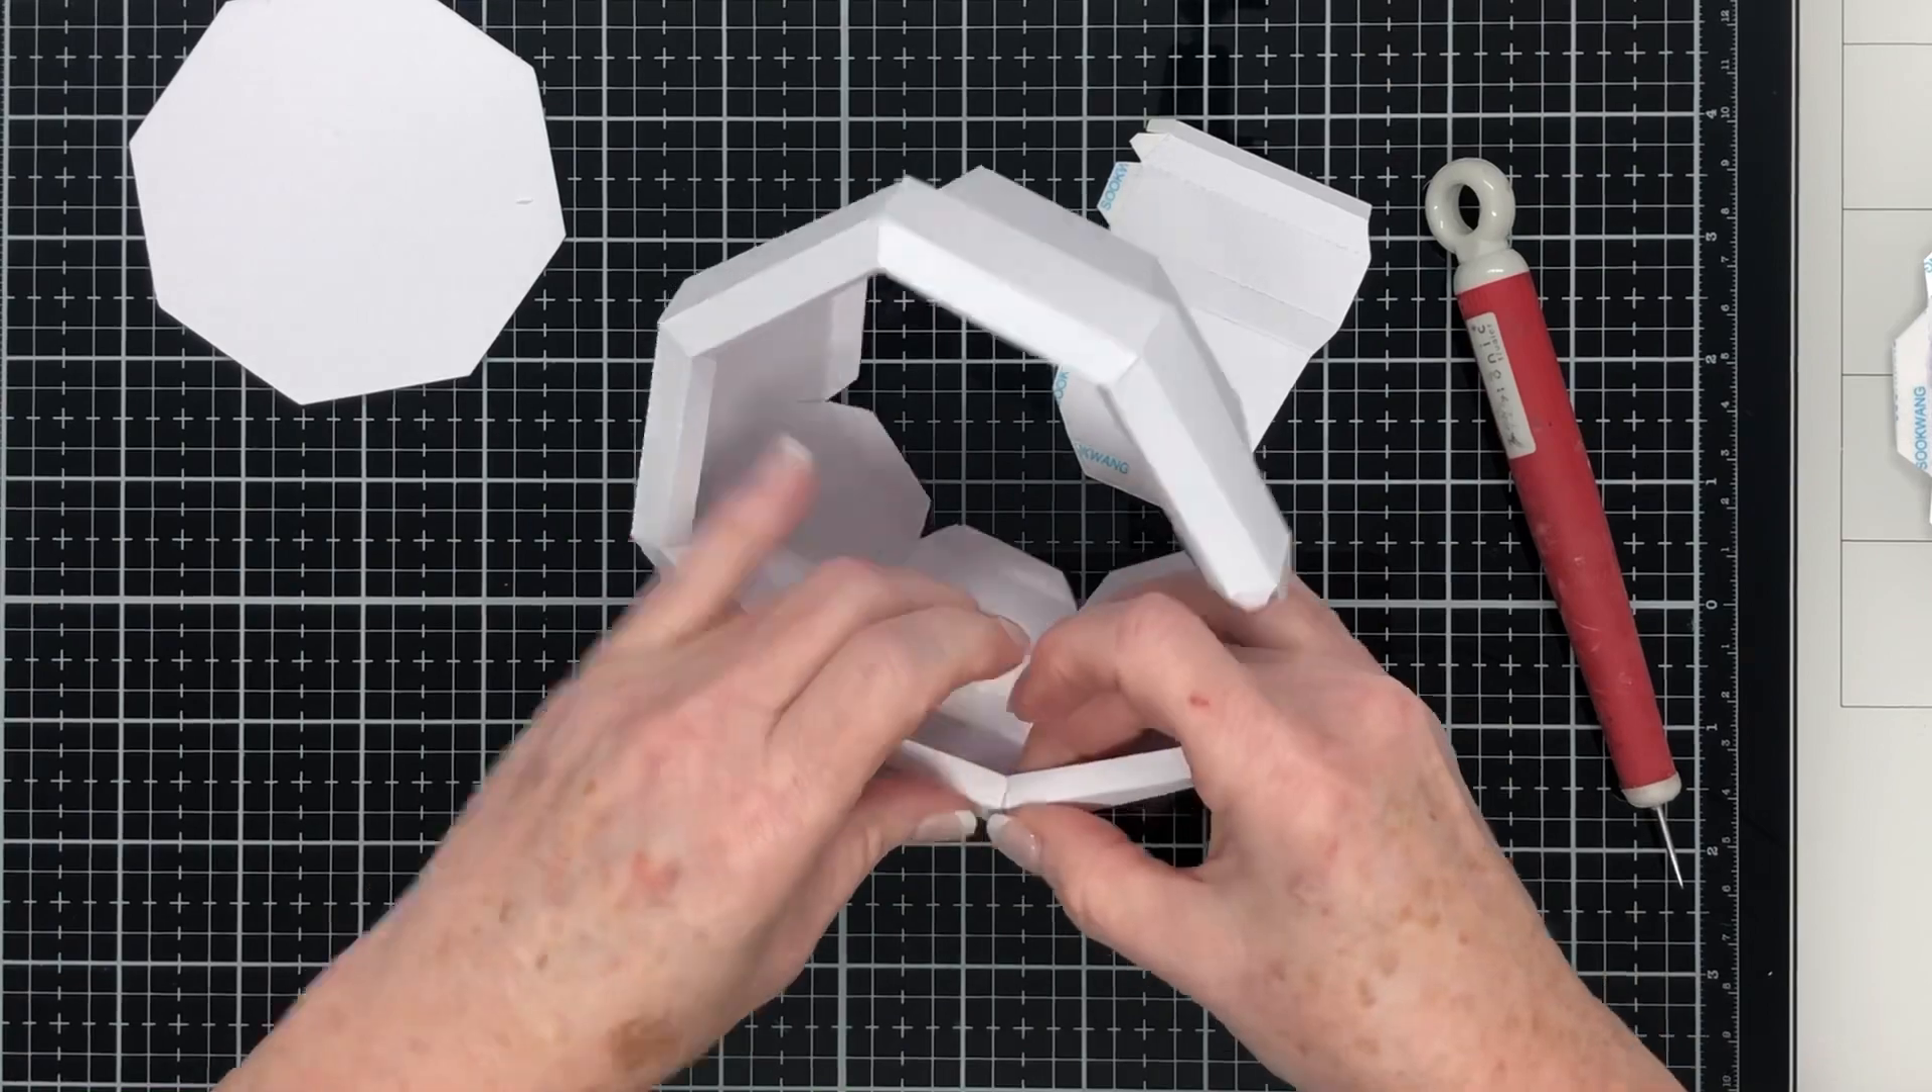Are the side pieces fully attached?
No.